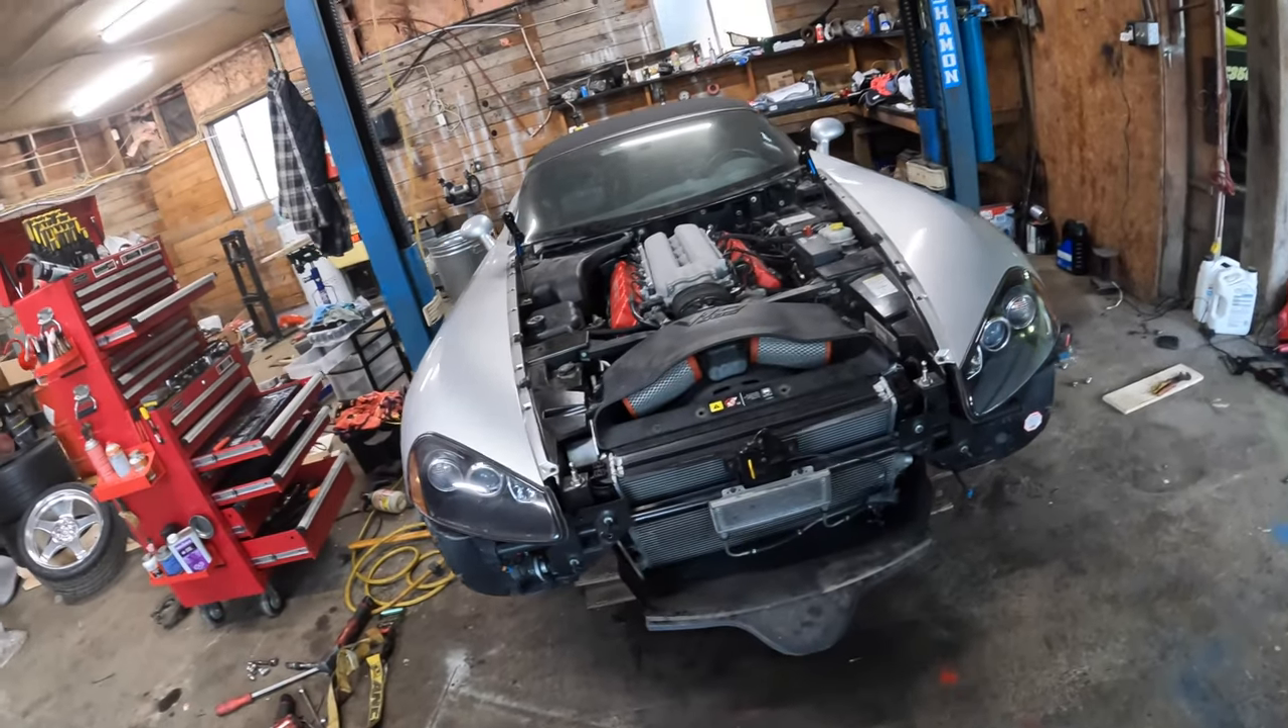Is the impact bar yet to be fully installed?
Yes.